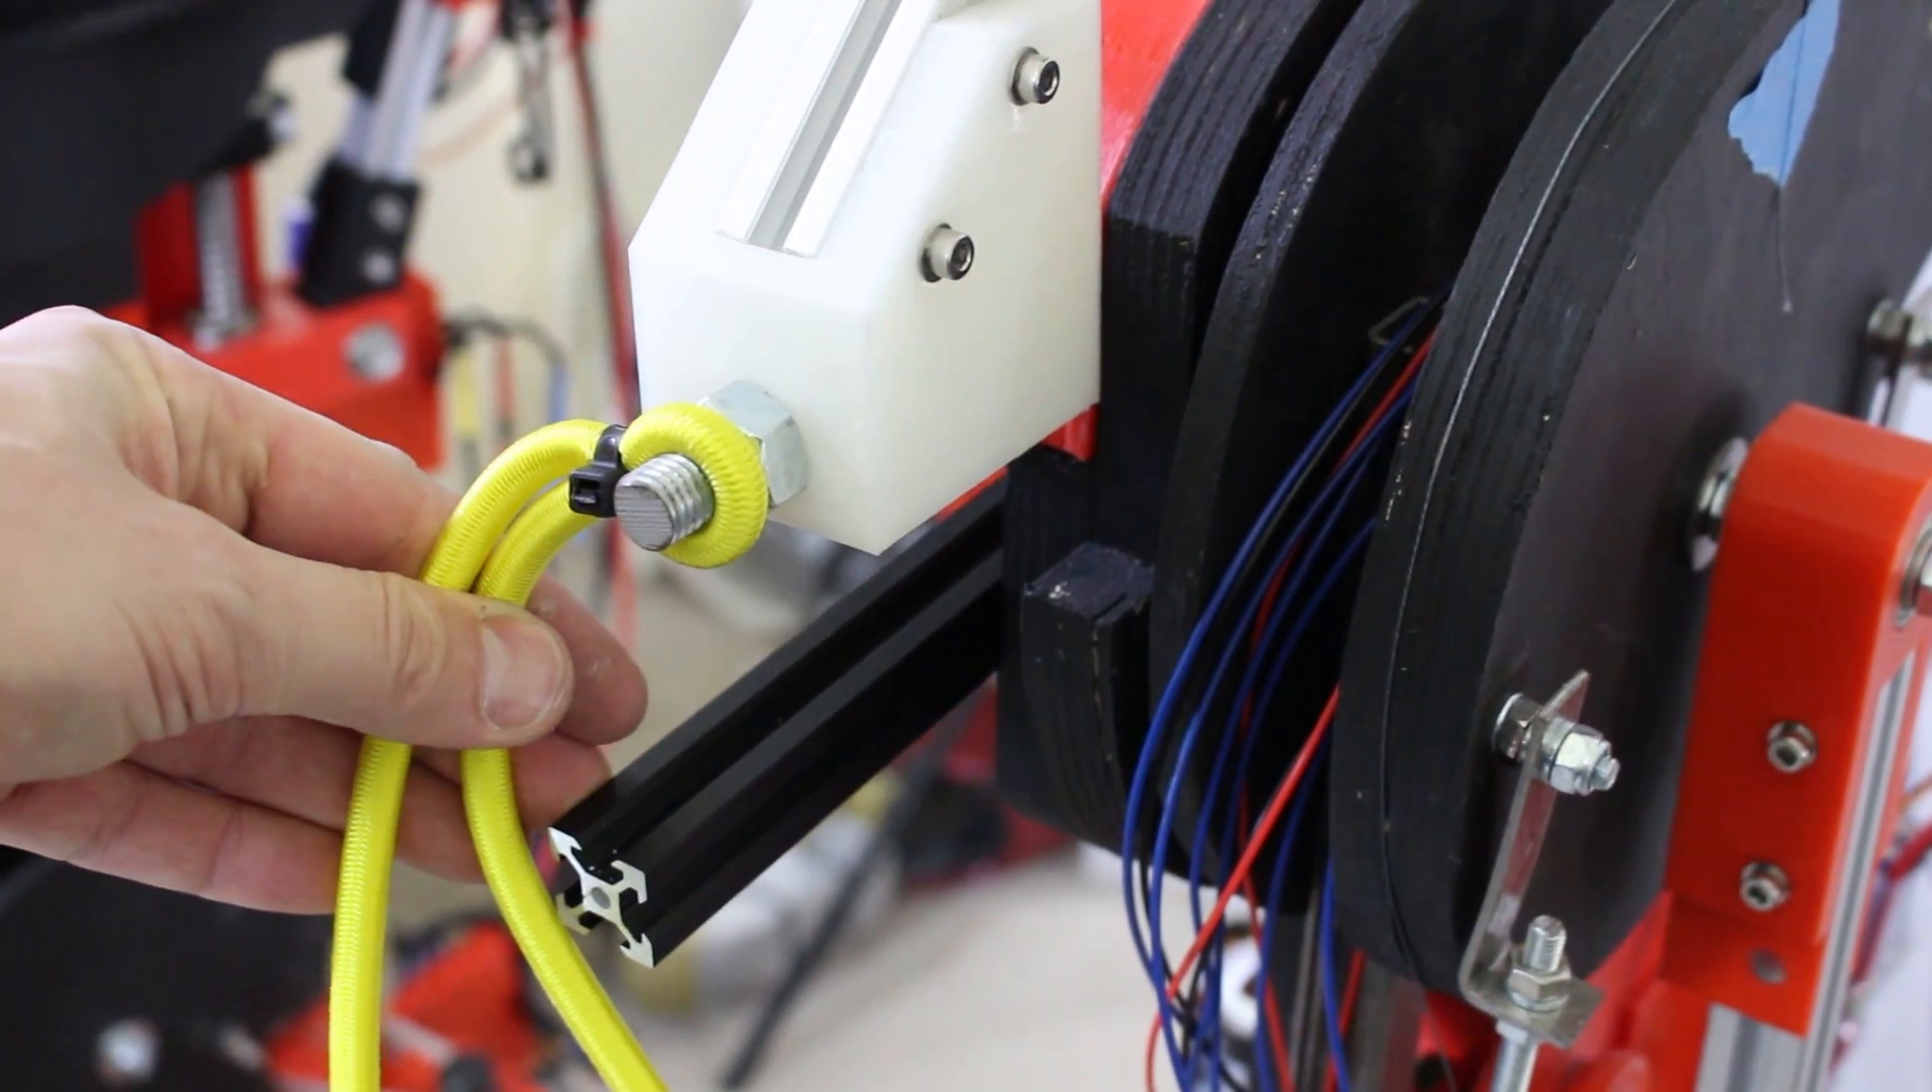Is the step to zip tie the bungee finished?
Yes.